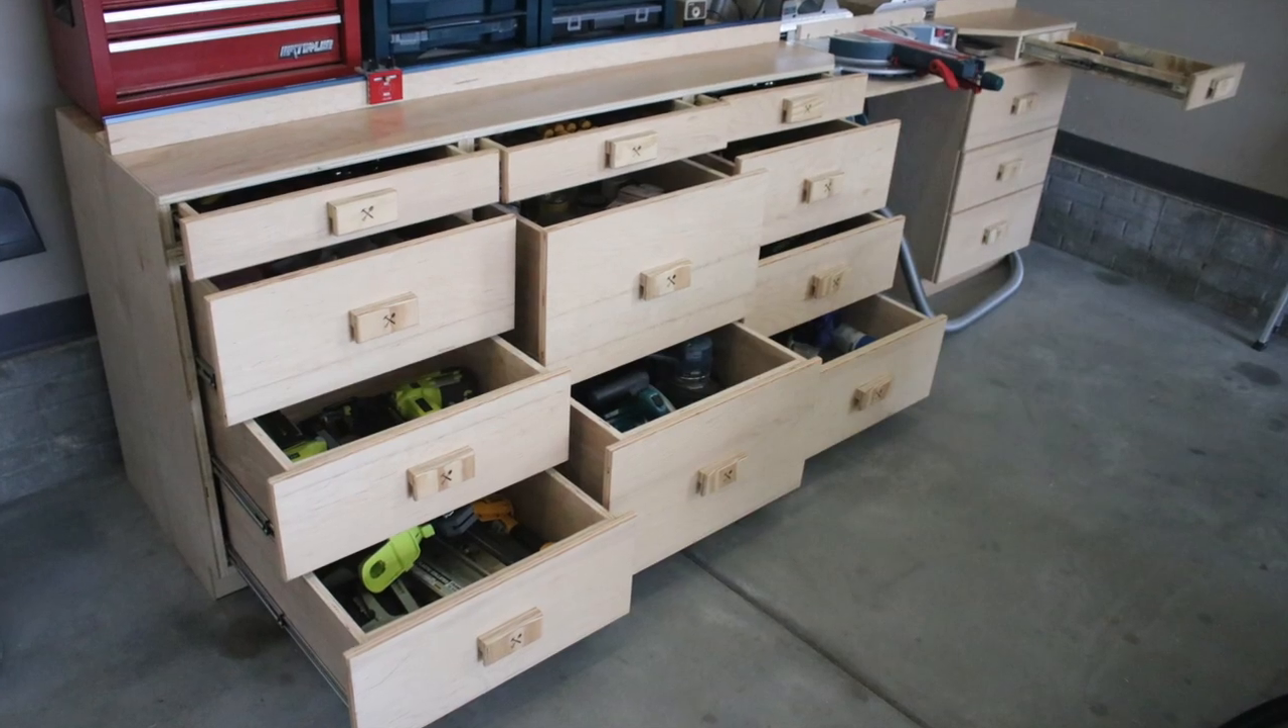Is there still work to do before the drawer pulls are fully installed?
No.